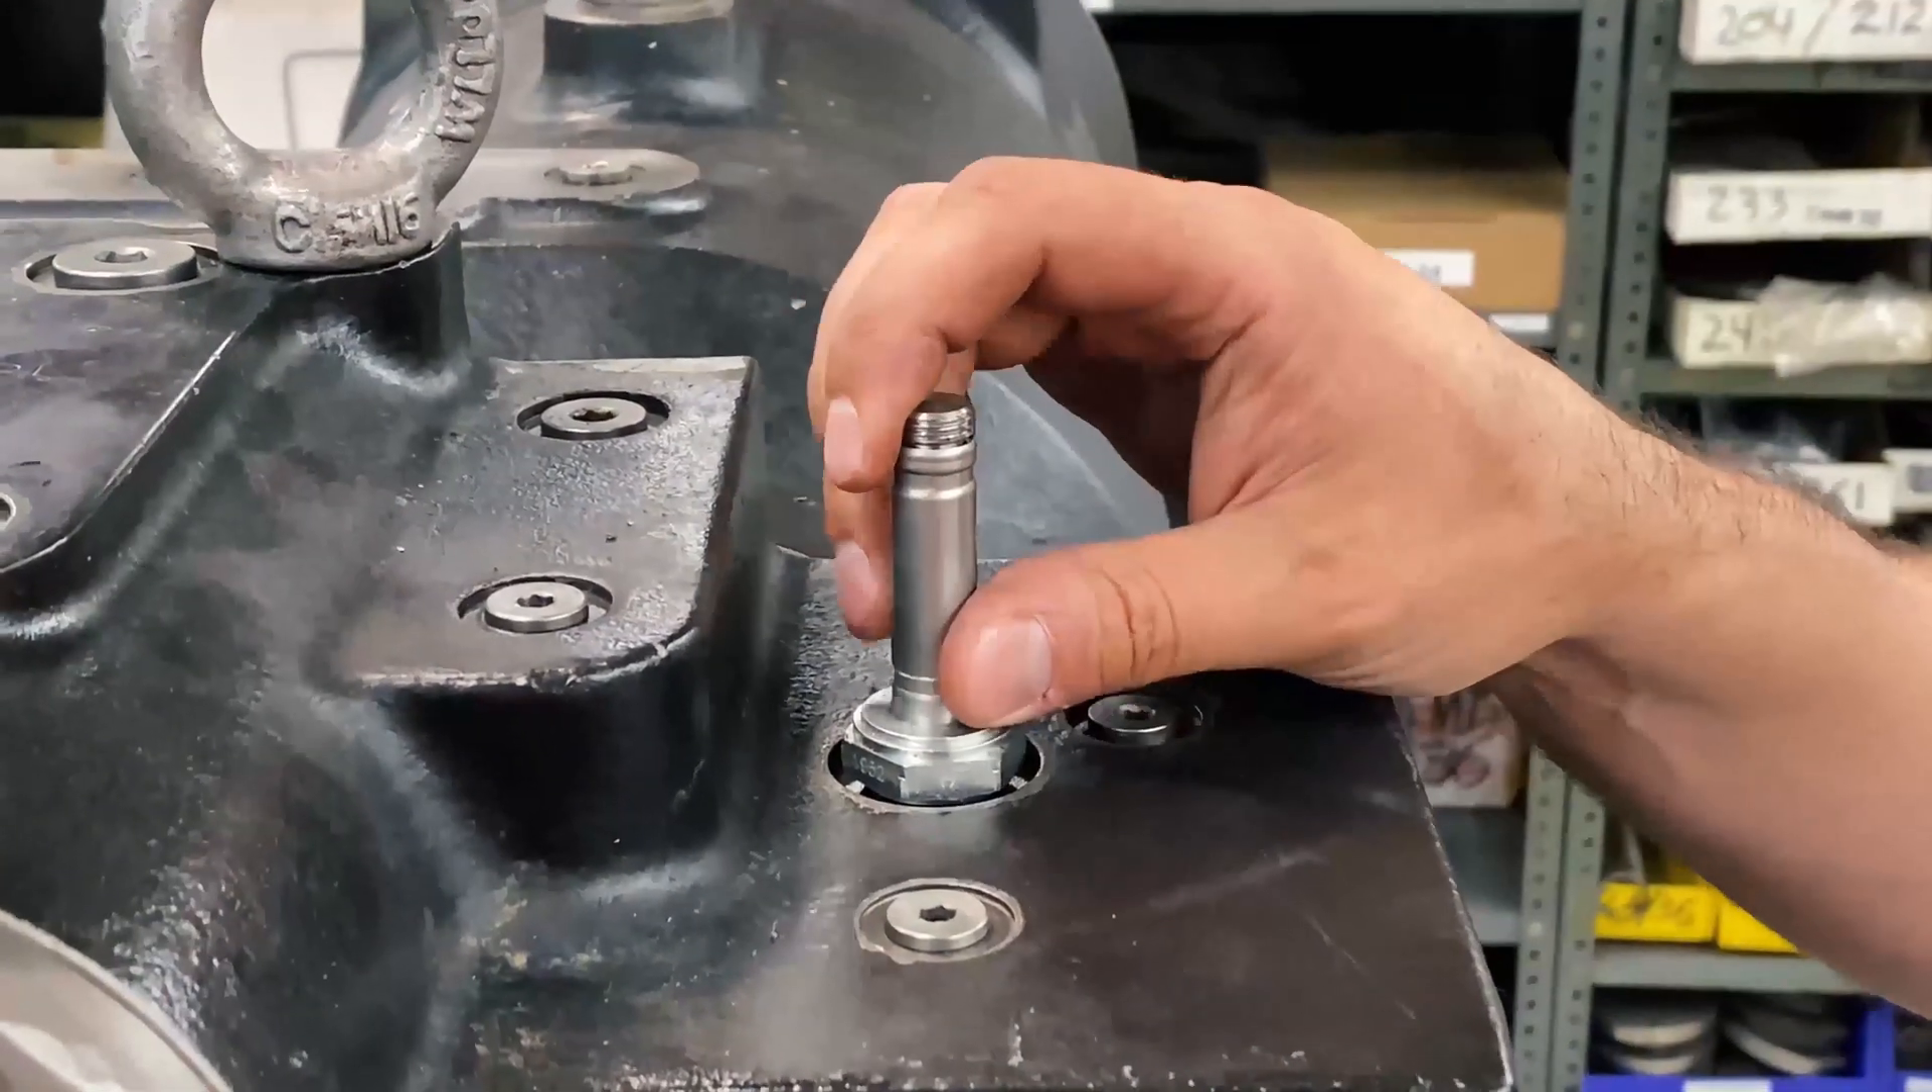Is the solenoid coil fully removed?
Yes.